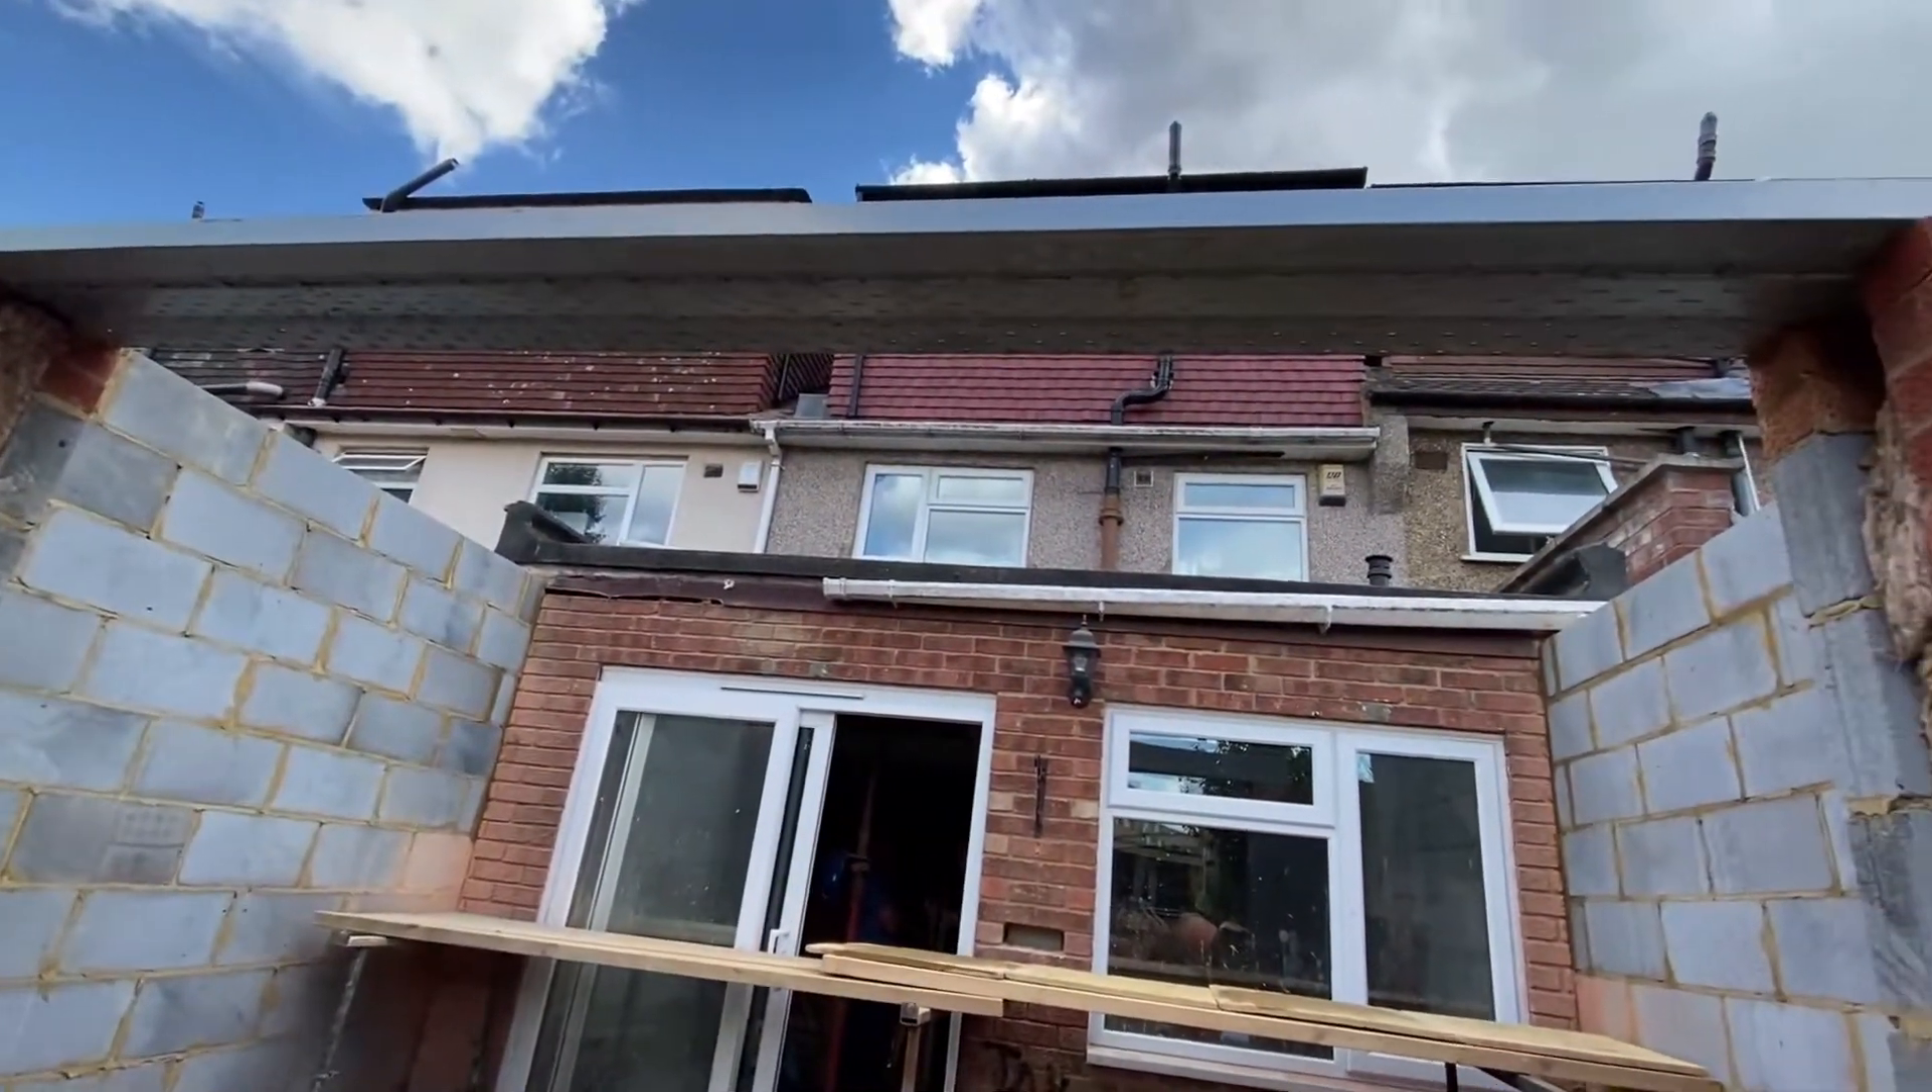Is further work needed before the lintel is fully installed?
No.